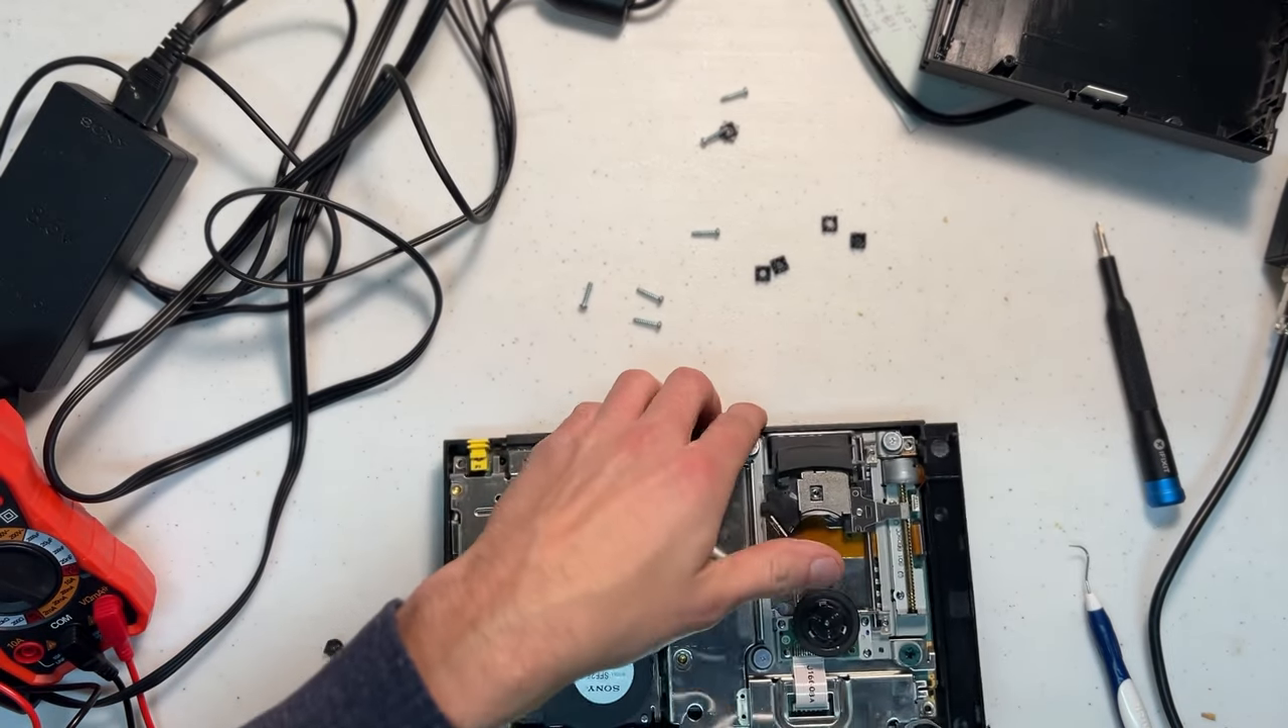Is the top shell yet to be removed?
No.